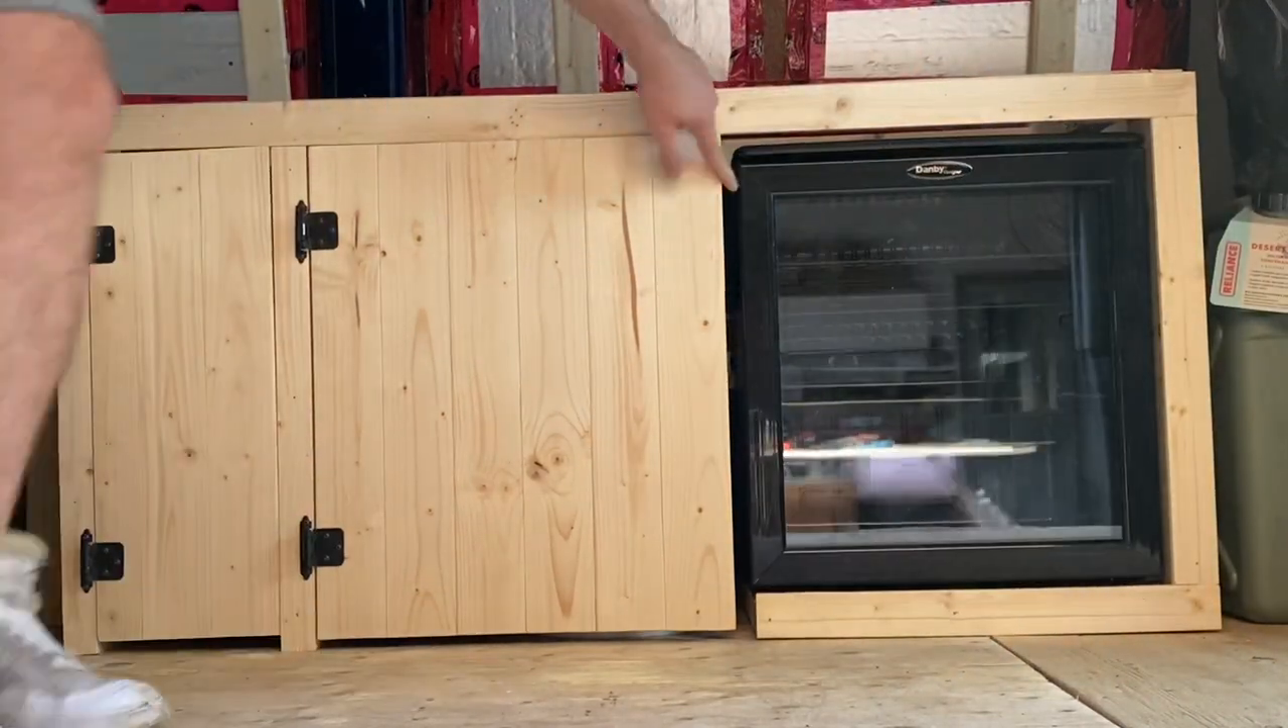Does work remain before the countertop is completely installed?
Yes.